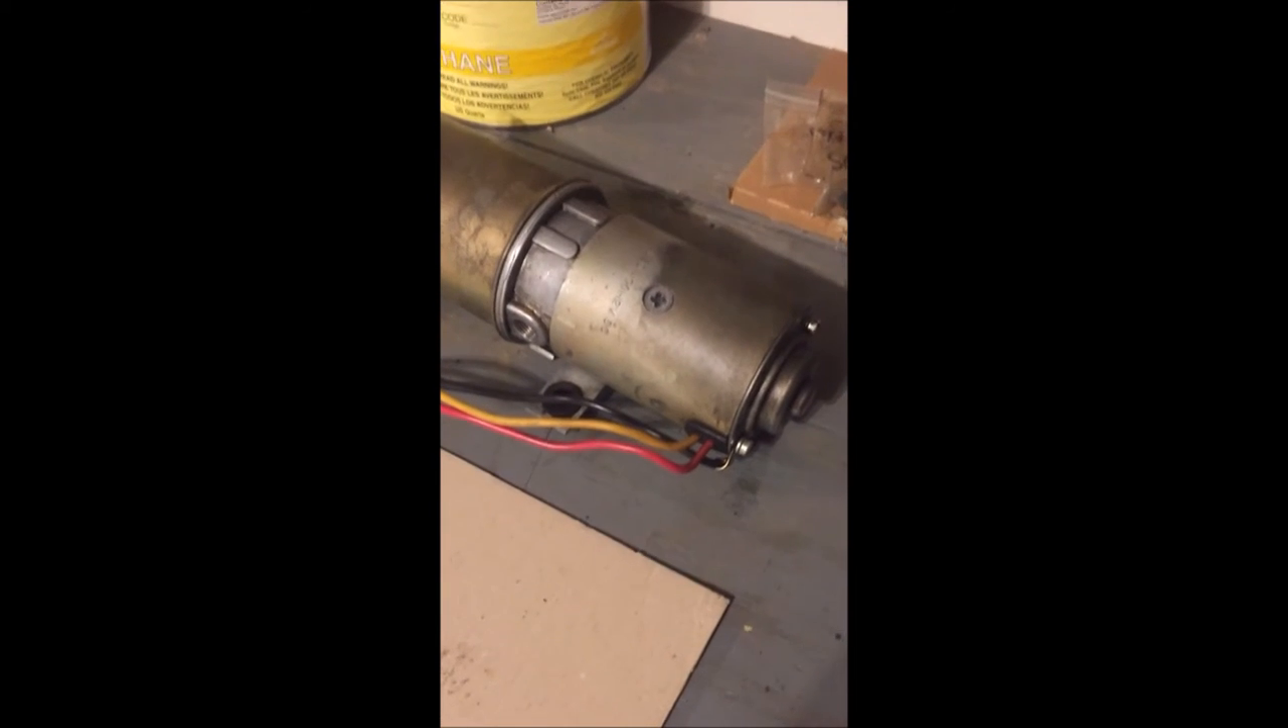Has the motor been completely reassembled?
Yes.